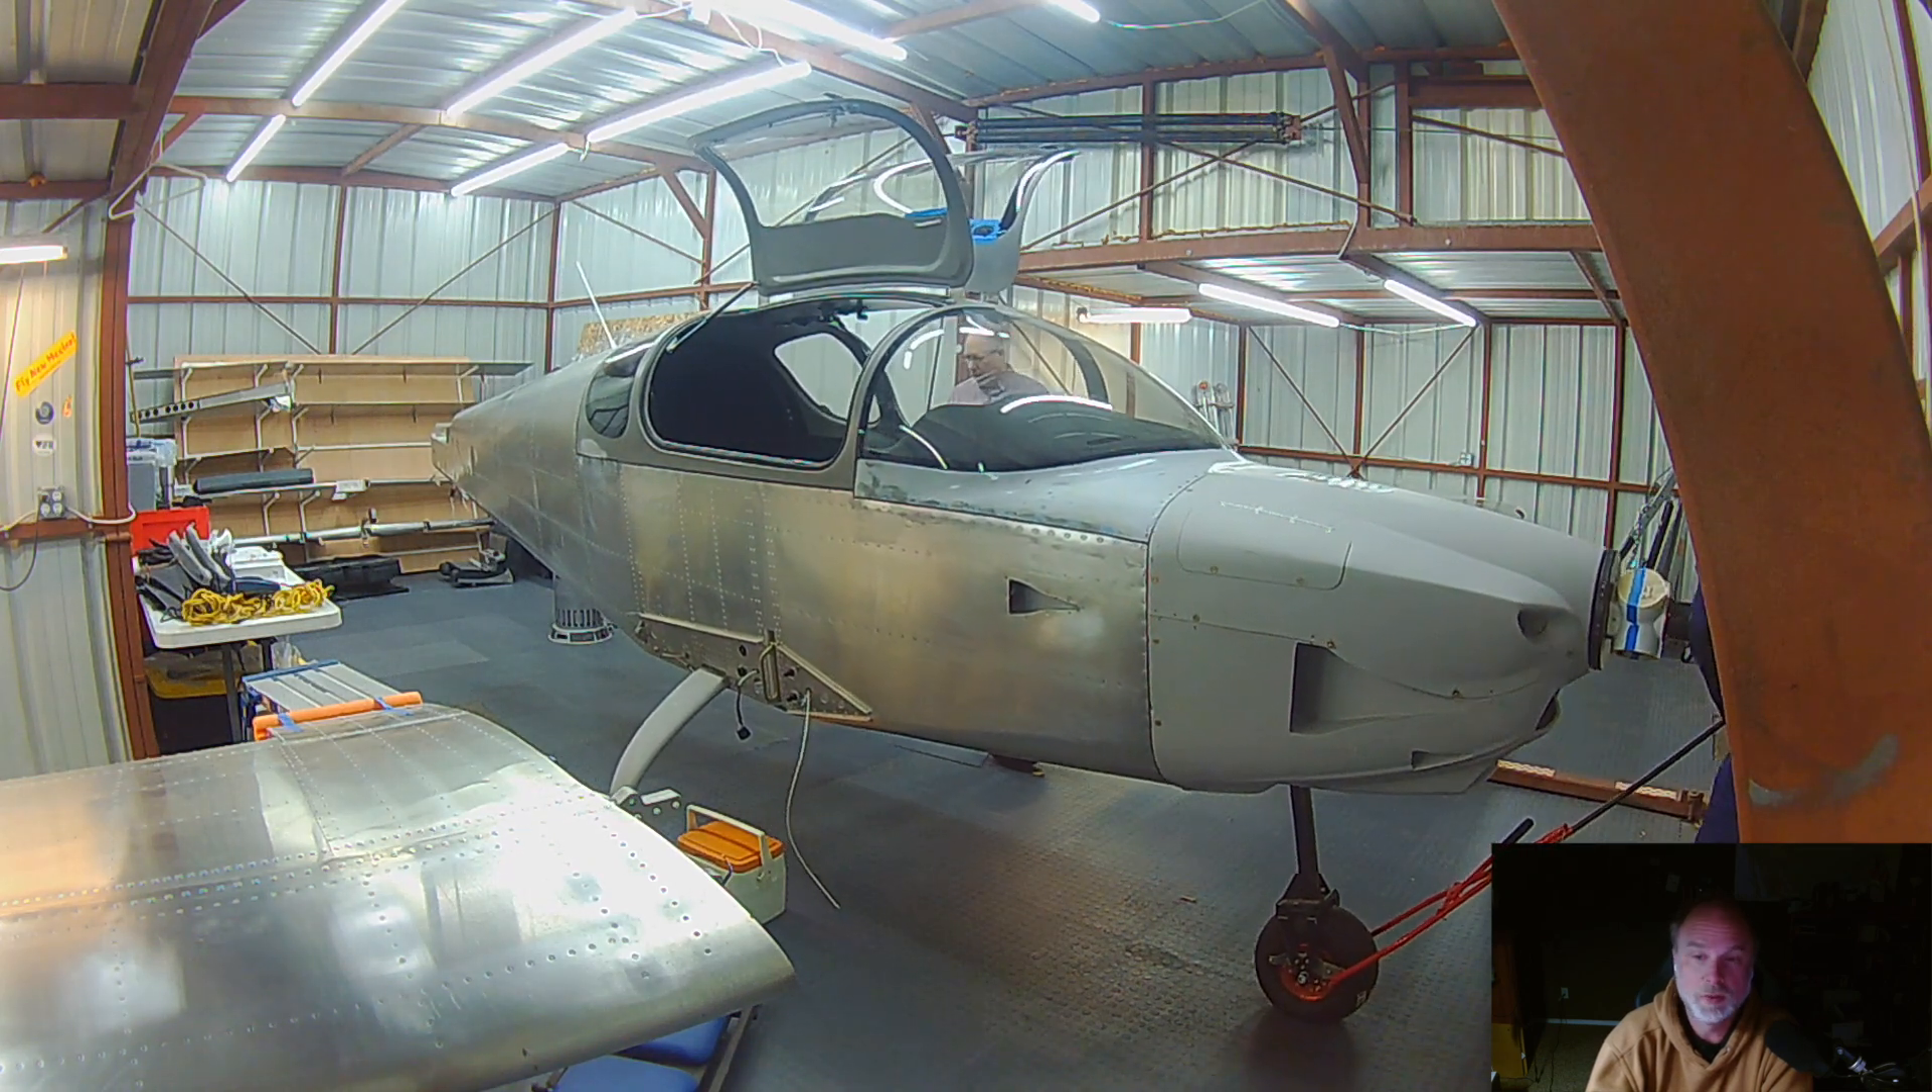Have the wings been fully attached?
No.